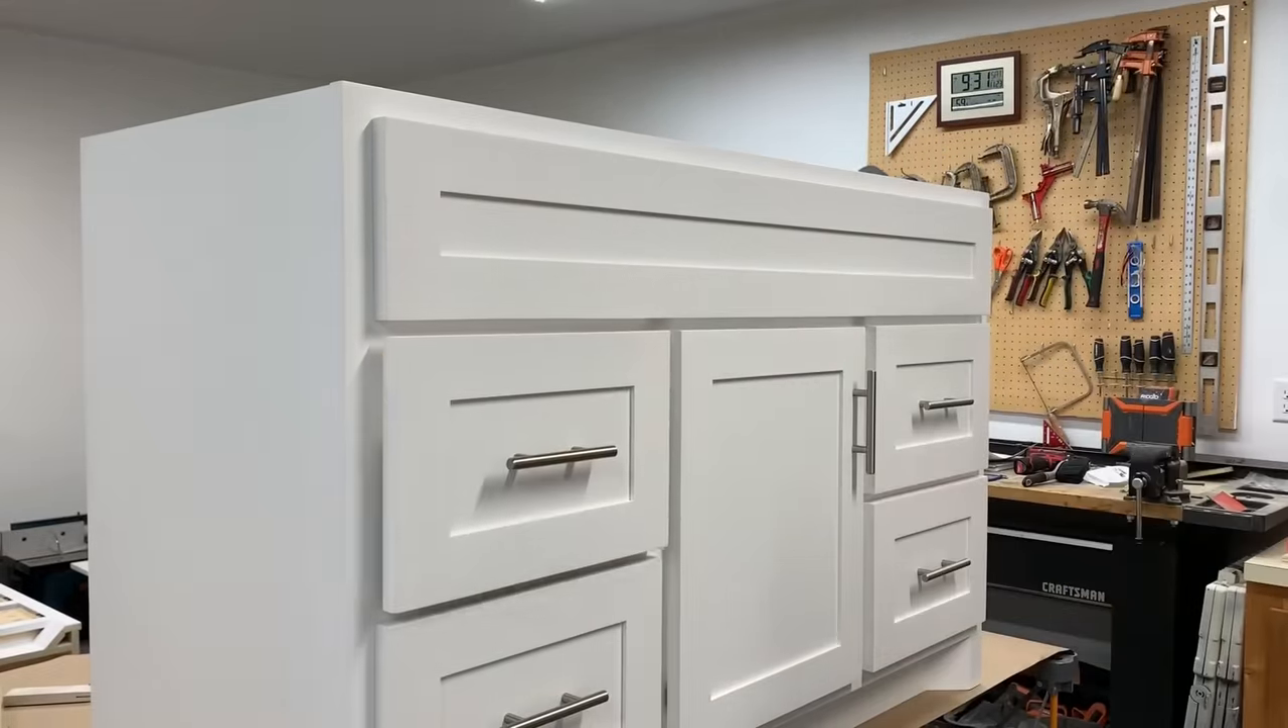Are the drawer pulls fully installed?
Yes.